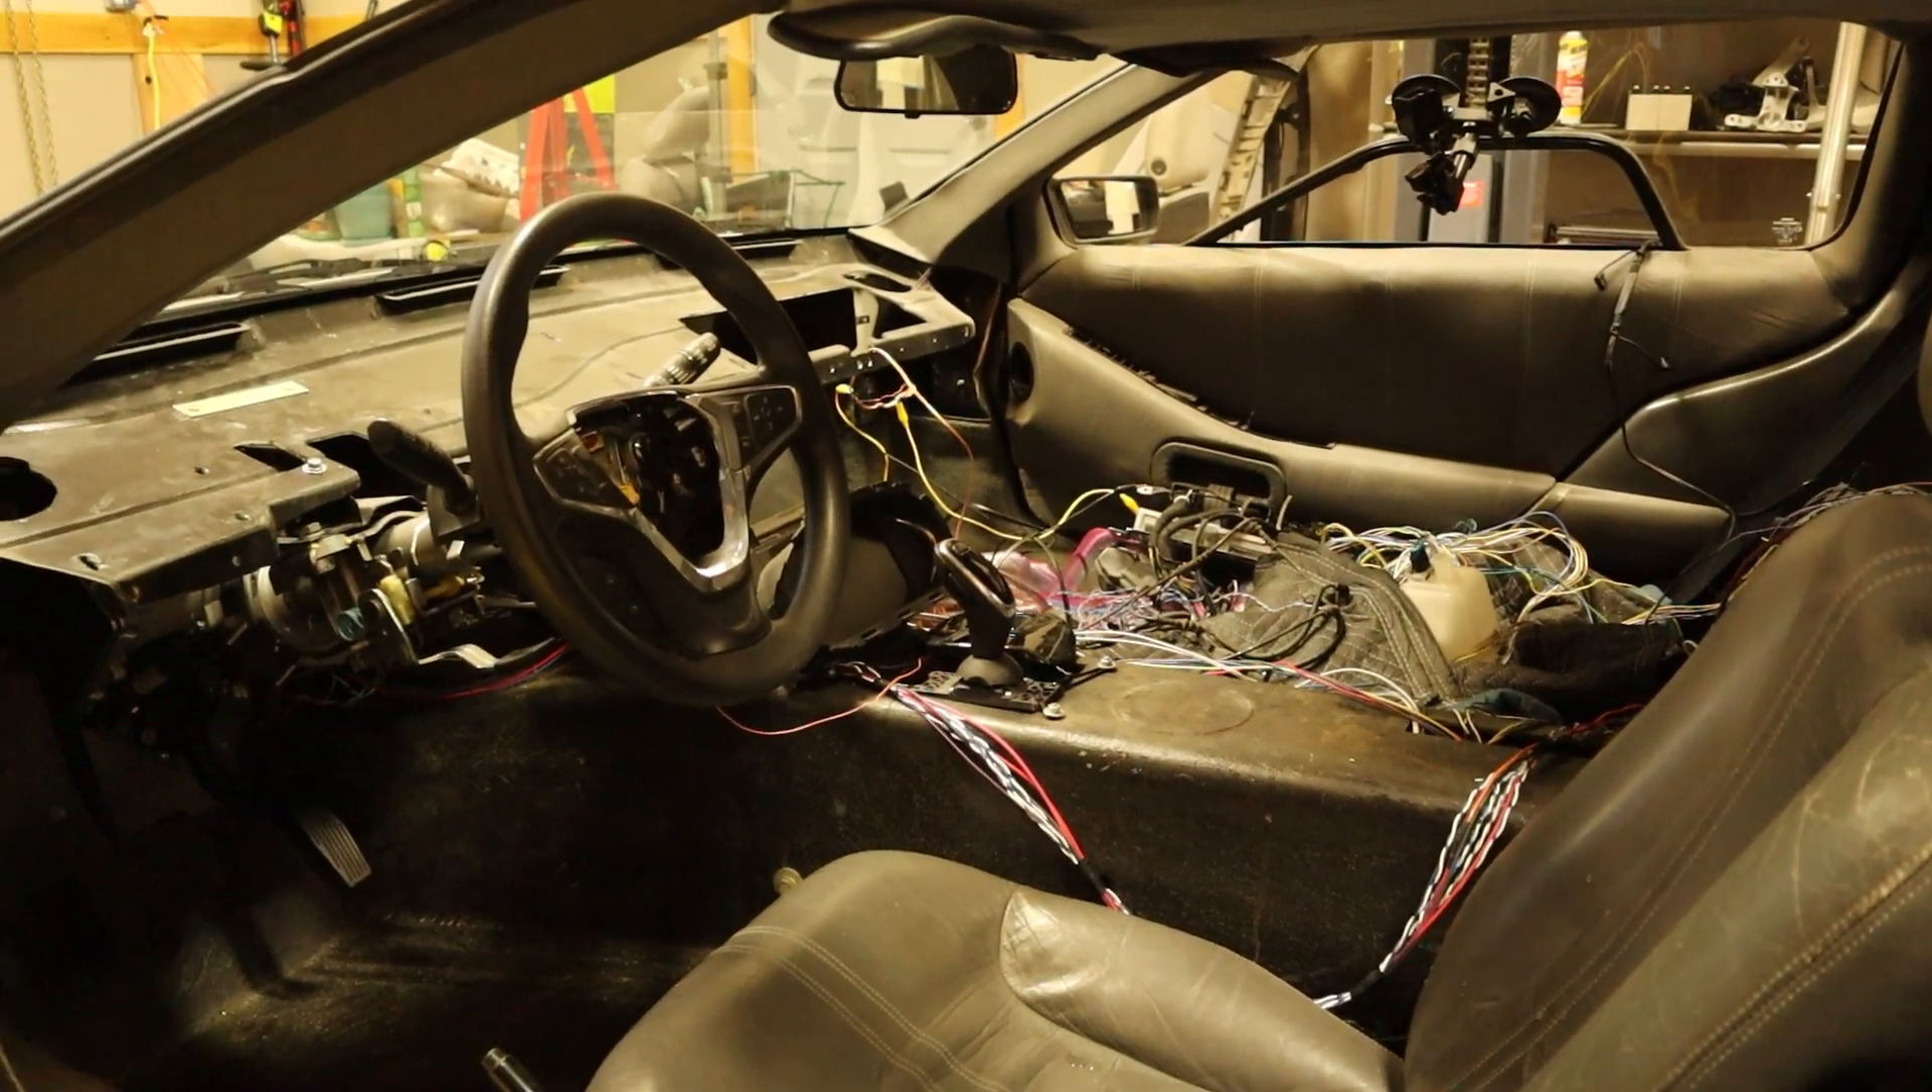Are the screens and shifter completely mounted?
No.